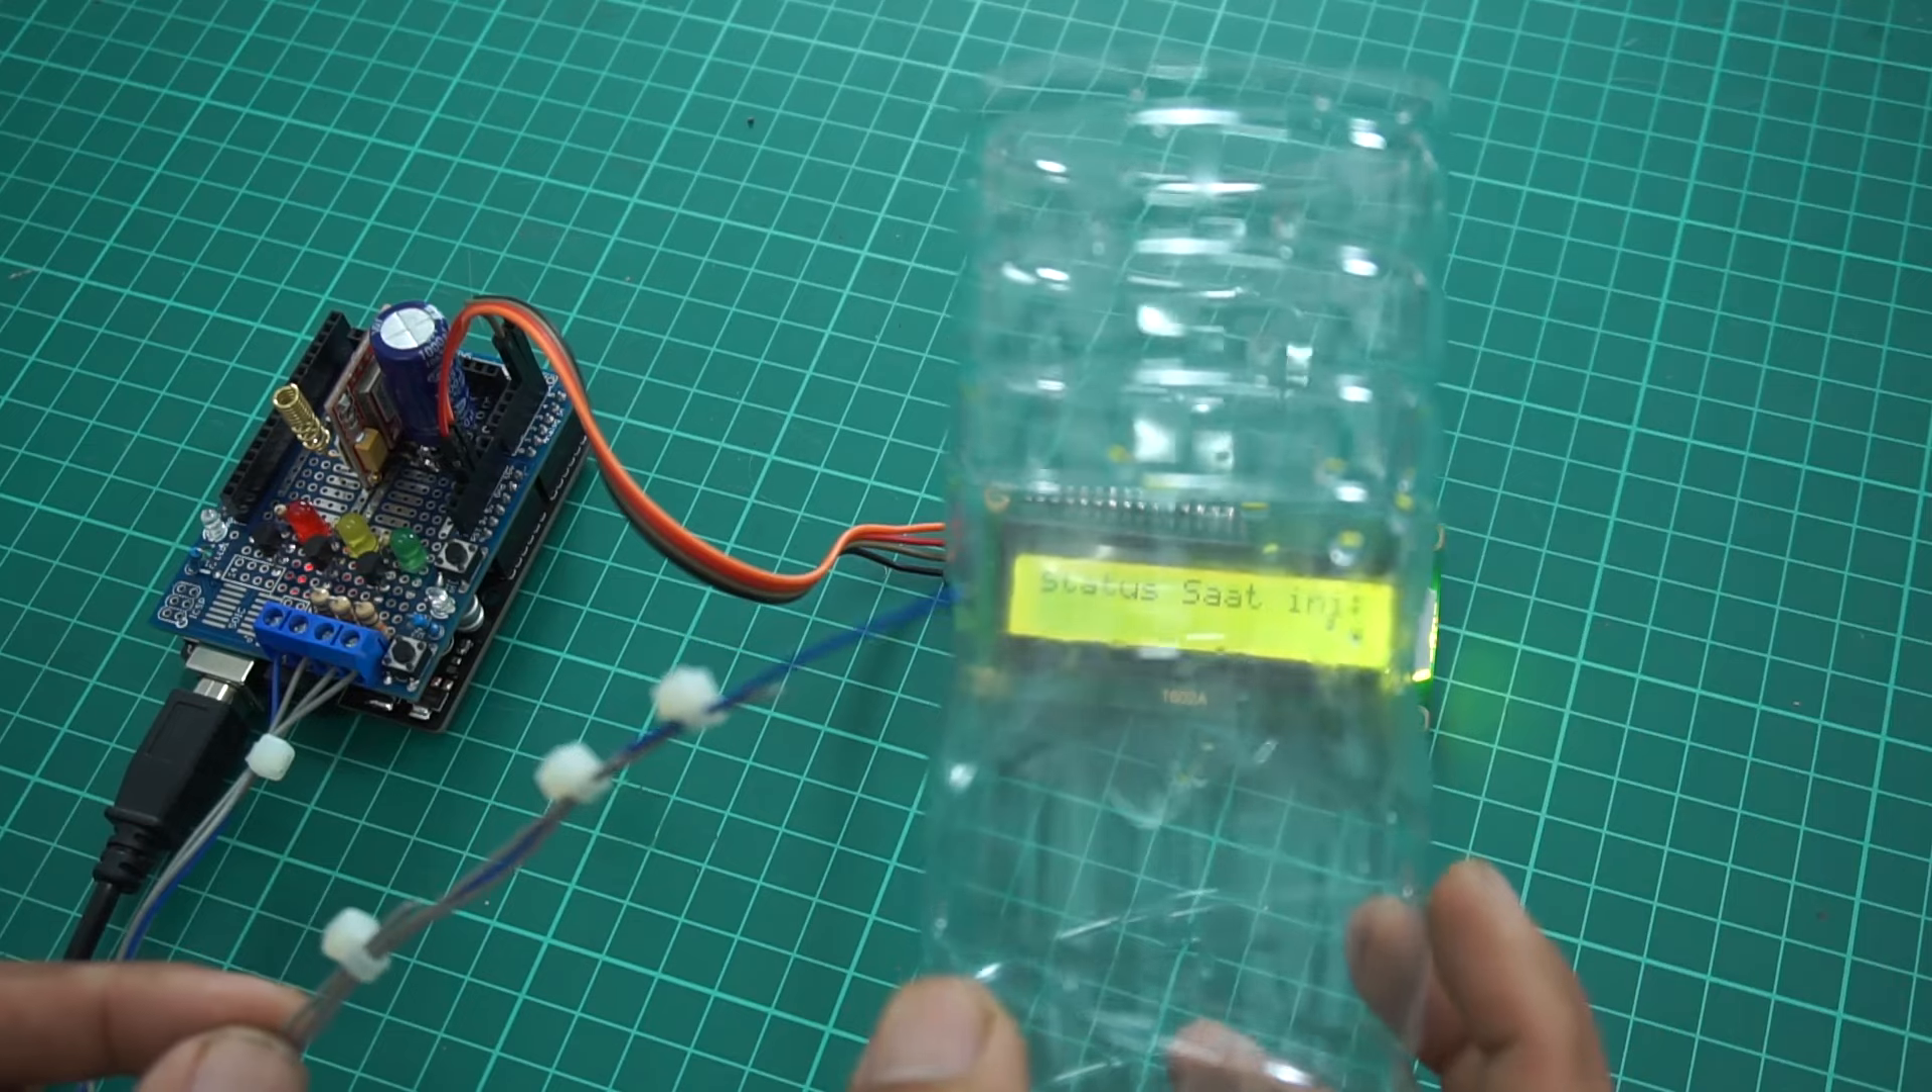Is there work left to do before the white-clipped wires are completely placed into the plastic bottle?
Yes.